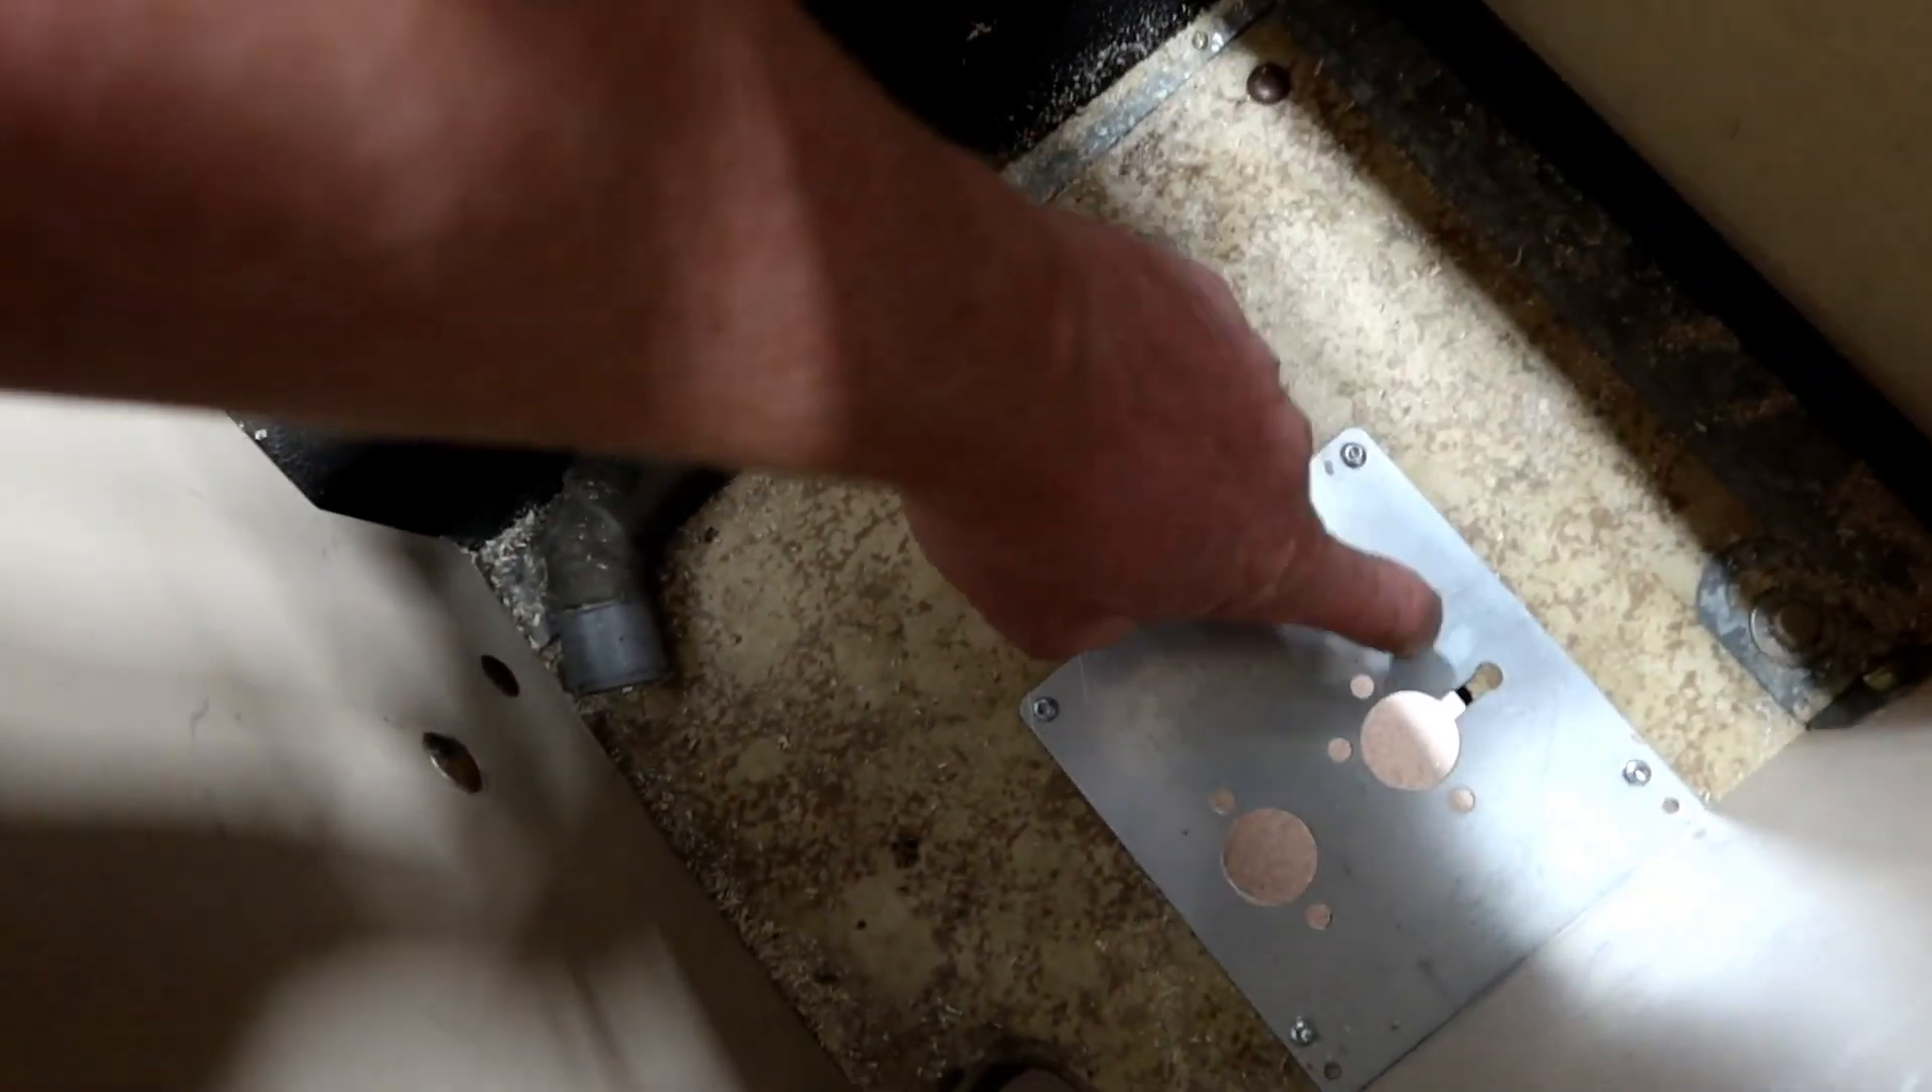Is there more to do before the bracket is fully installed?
No.